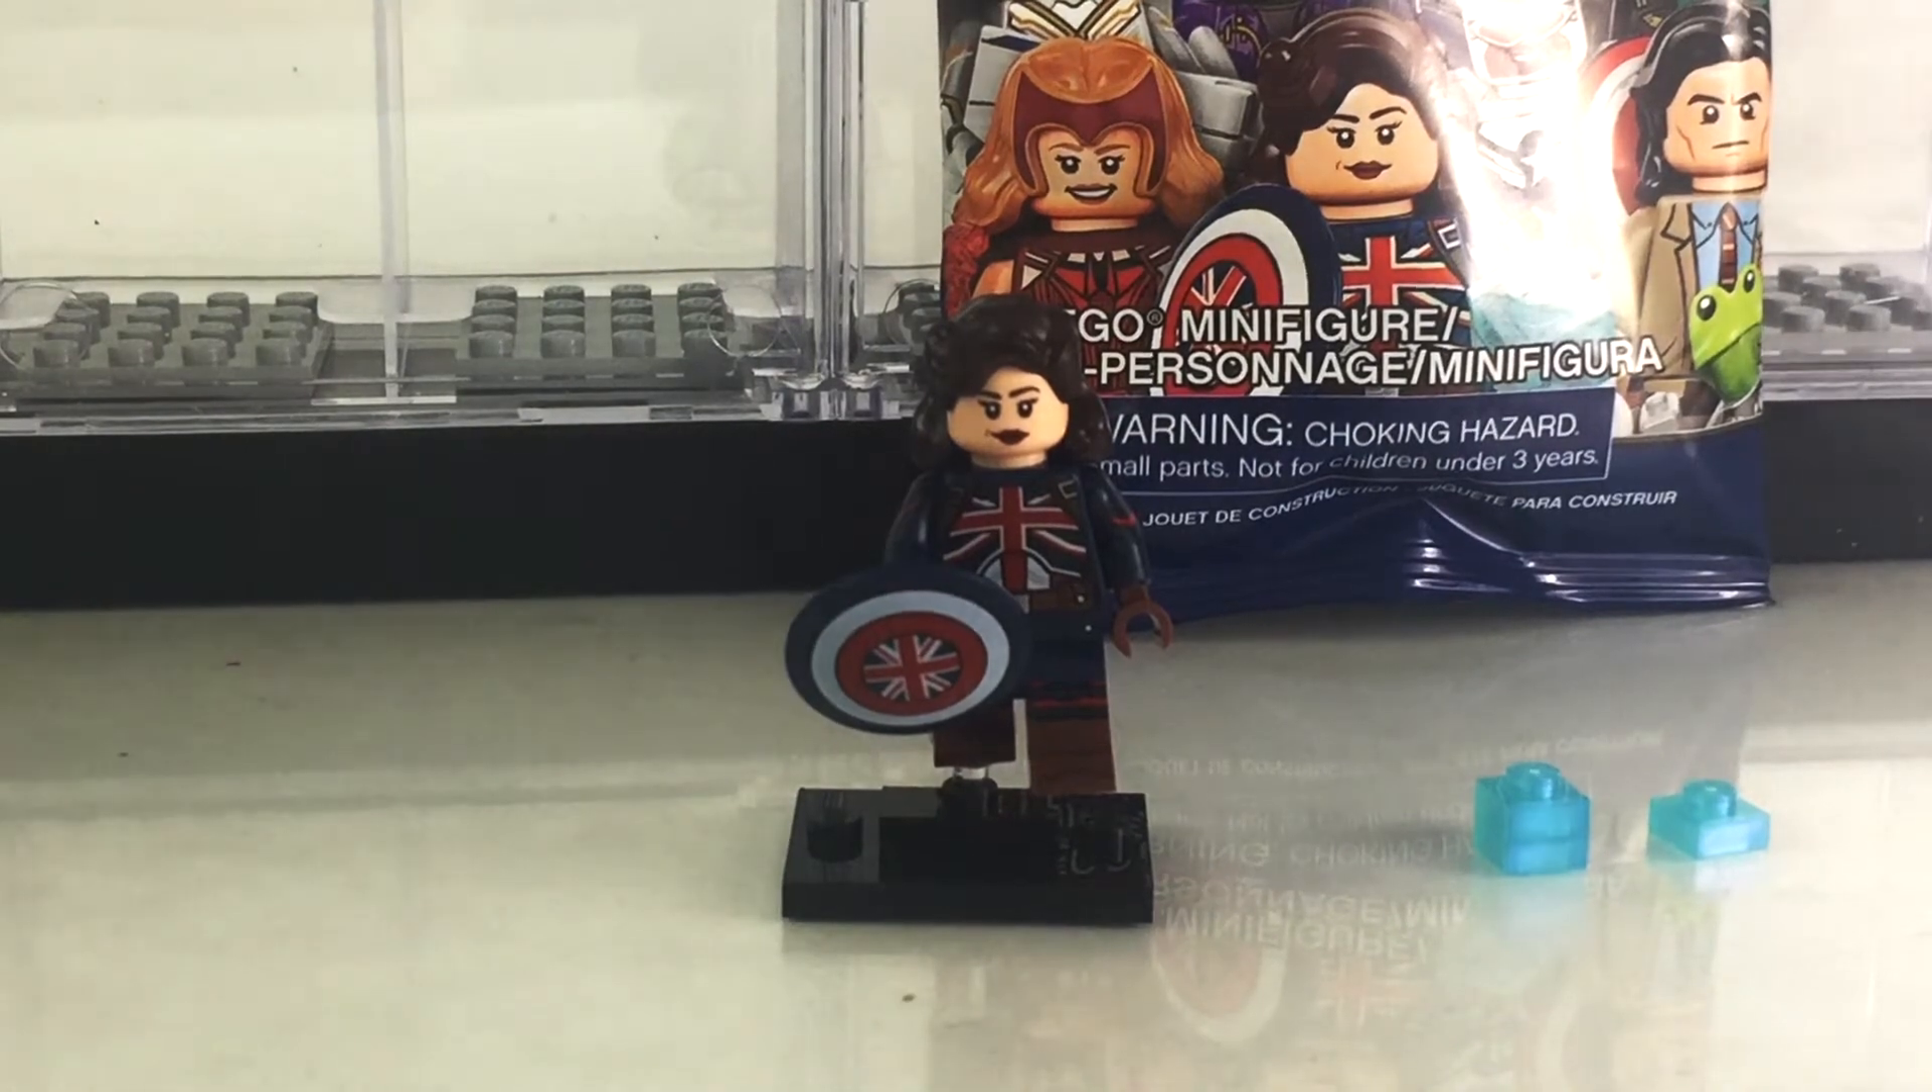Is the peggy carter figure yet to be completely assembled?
No.